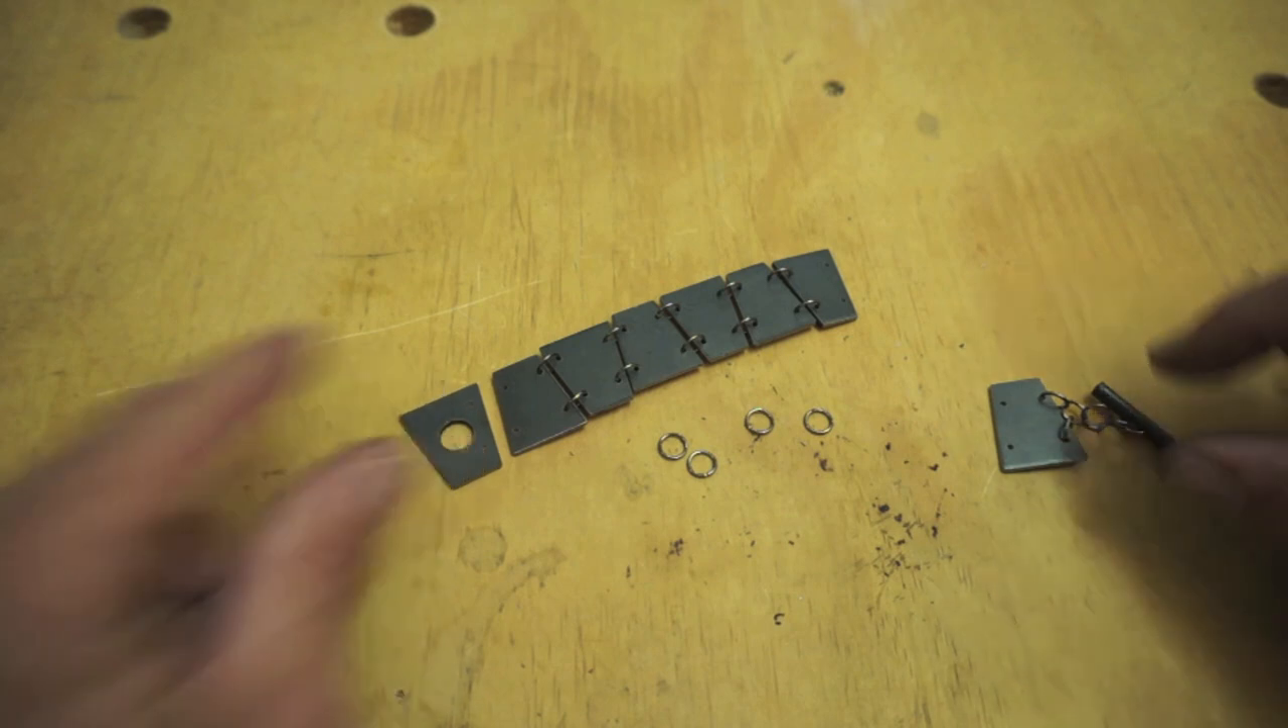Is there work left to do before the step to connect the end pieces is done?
Yes.